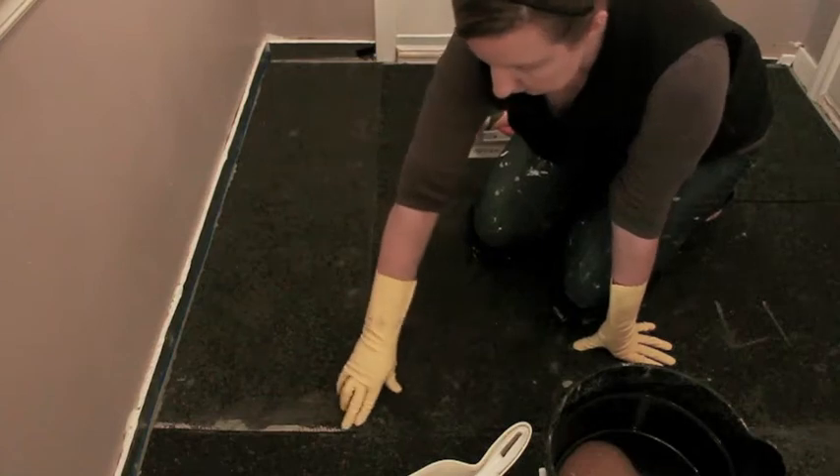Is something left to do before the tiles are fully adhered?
Yes.